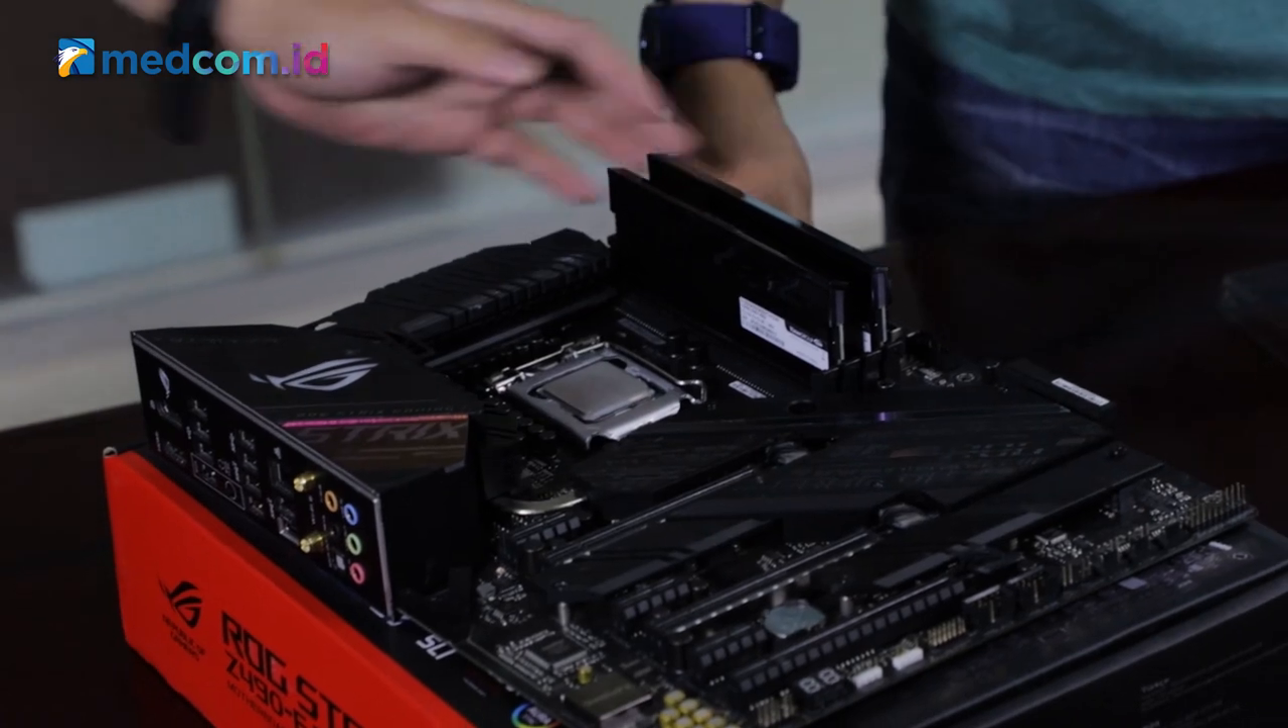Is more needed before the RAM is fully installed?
No.